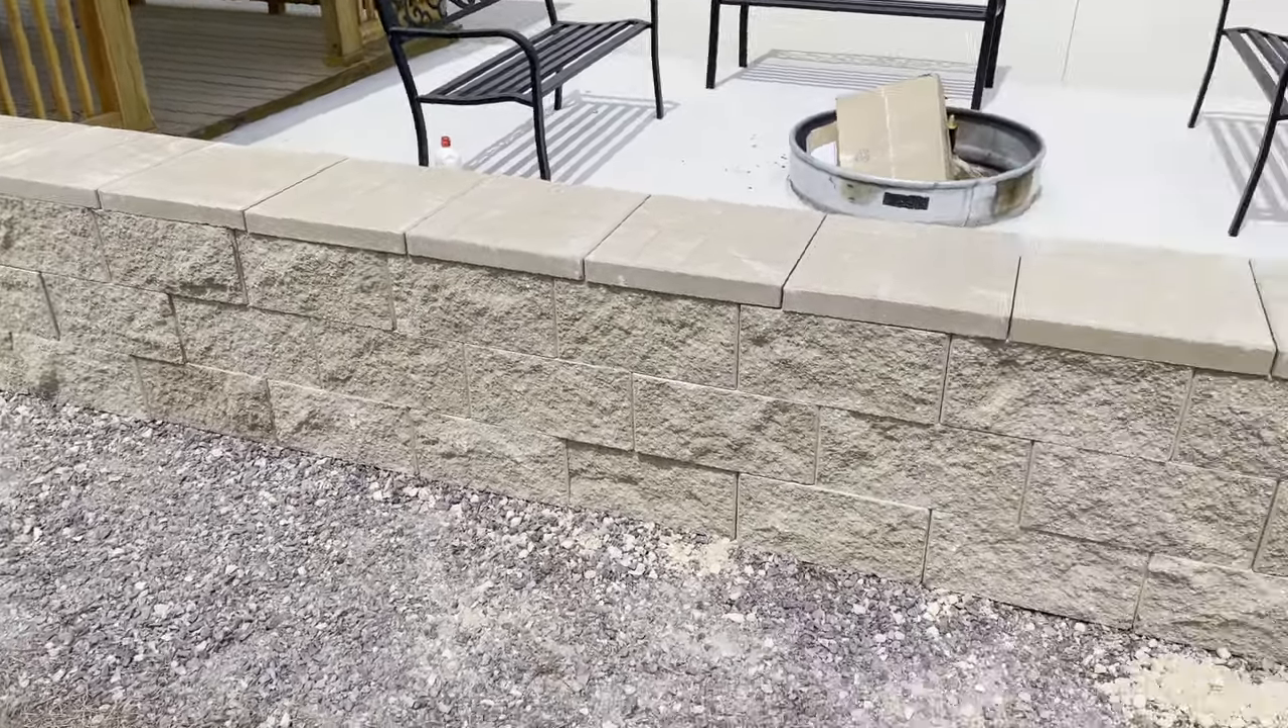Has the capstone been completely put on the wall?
Yes.